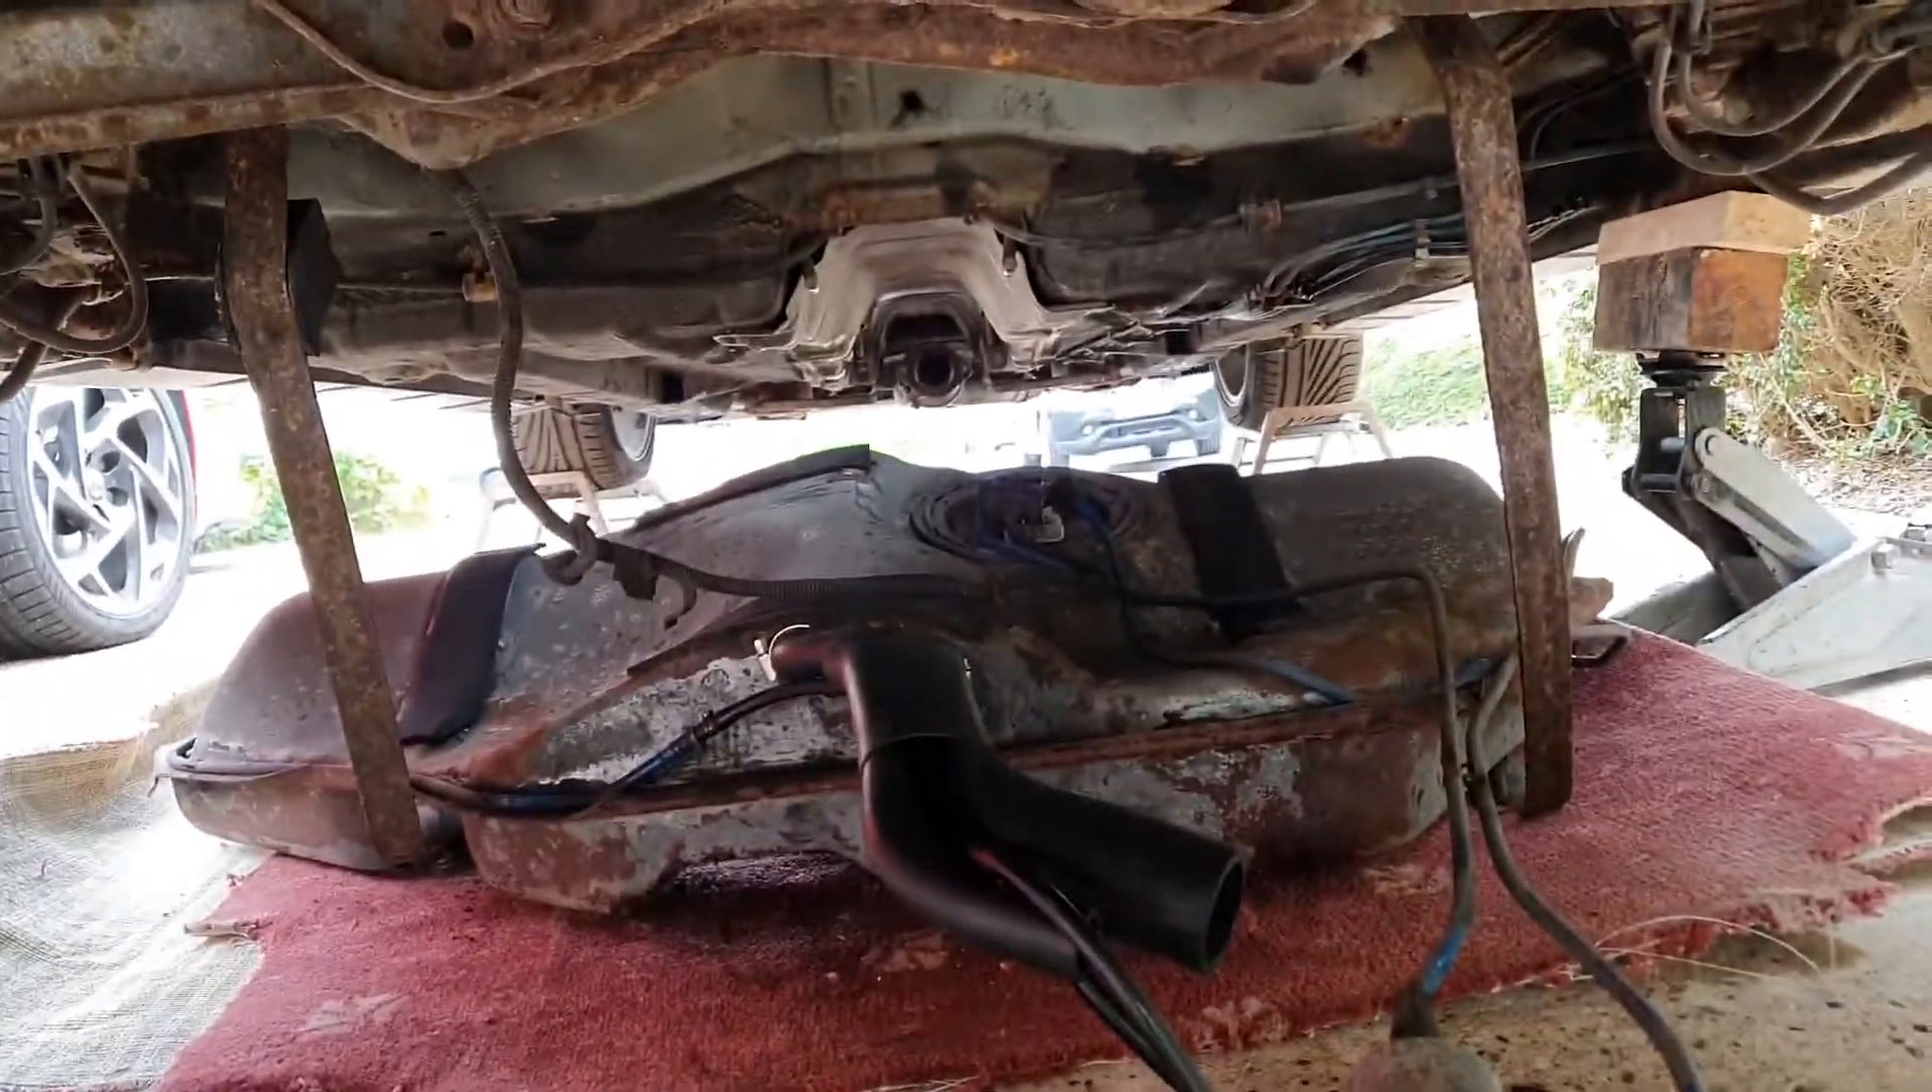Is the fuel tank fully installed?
No.